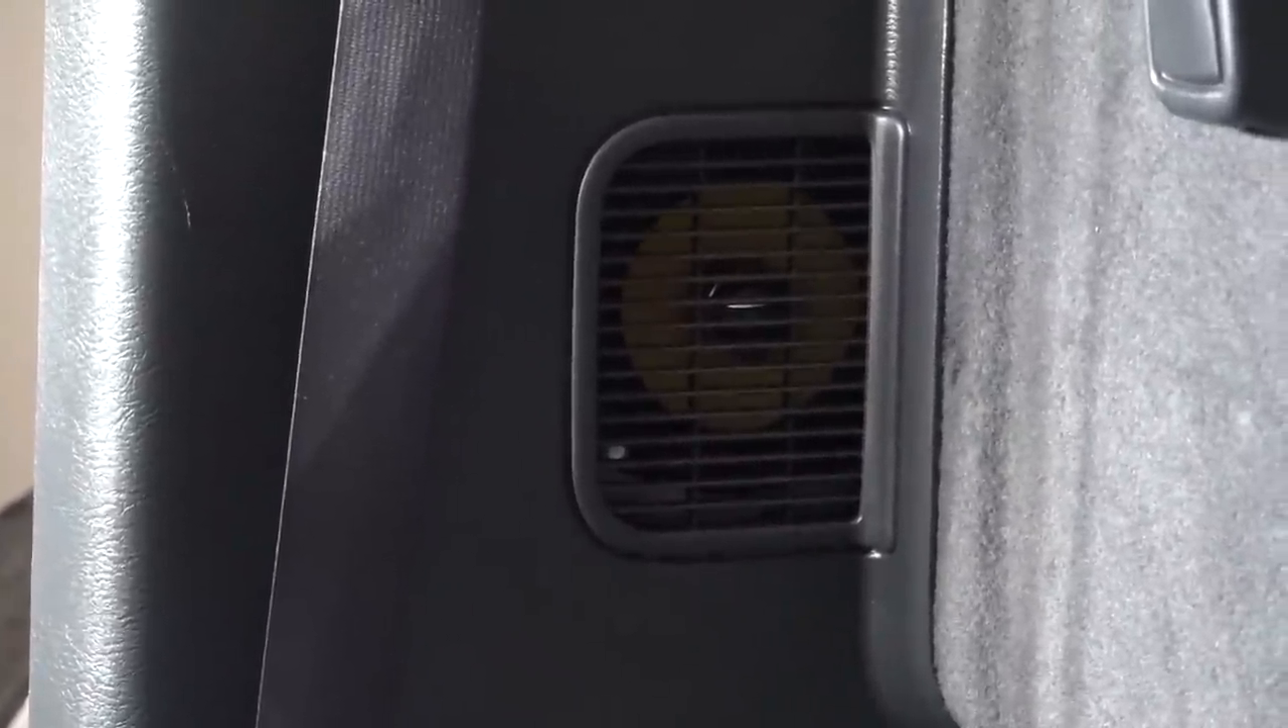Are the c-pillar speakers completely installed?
Yes.